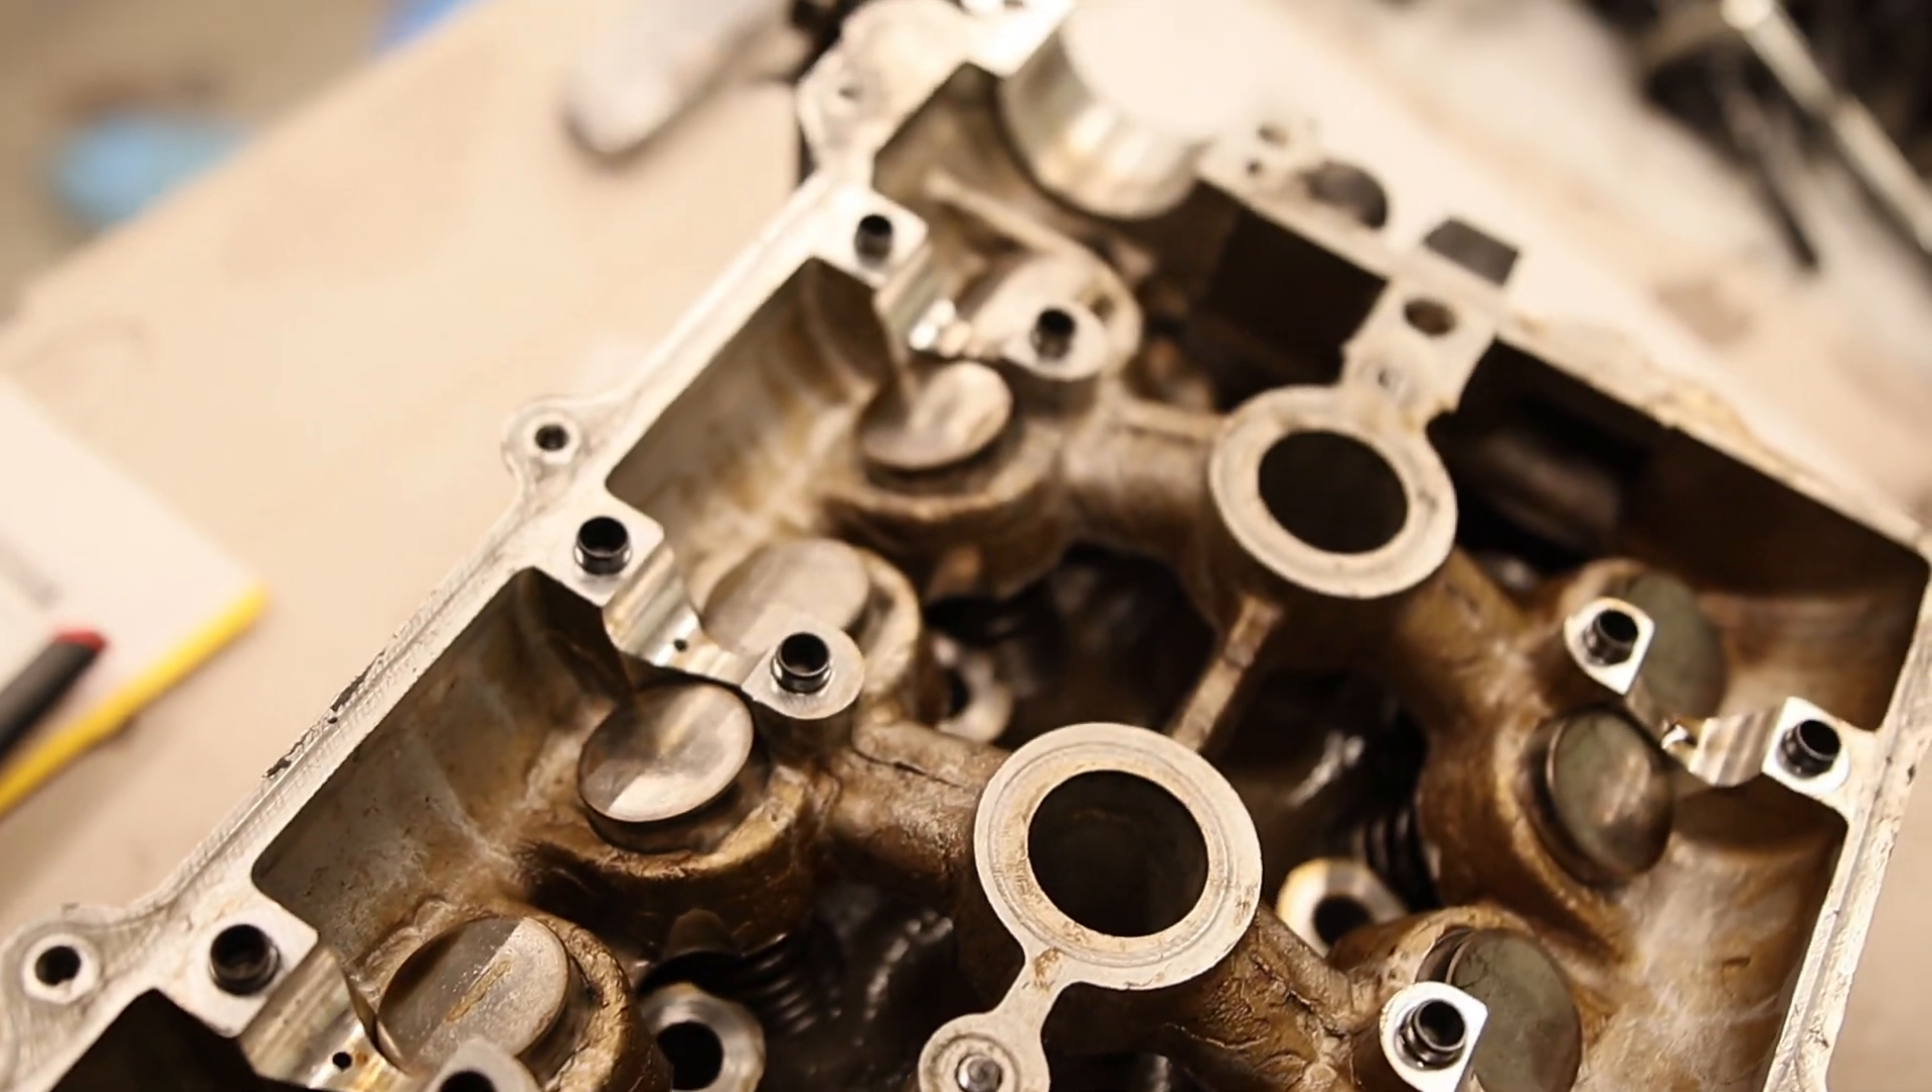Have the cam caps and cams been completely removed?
Yes.